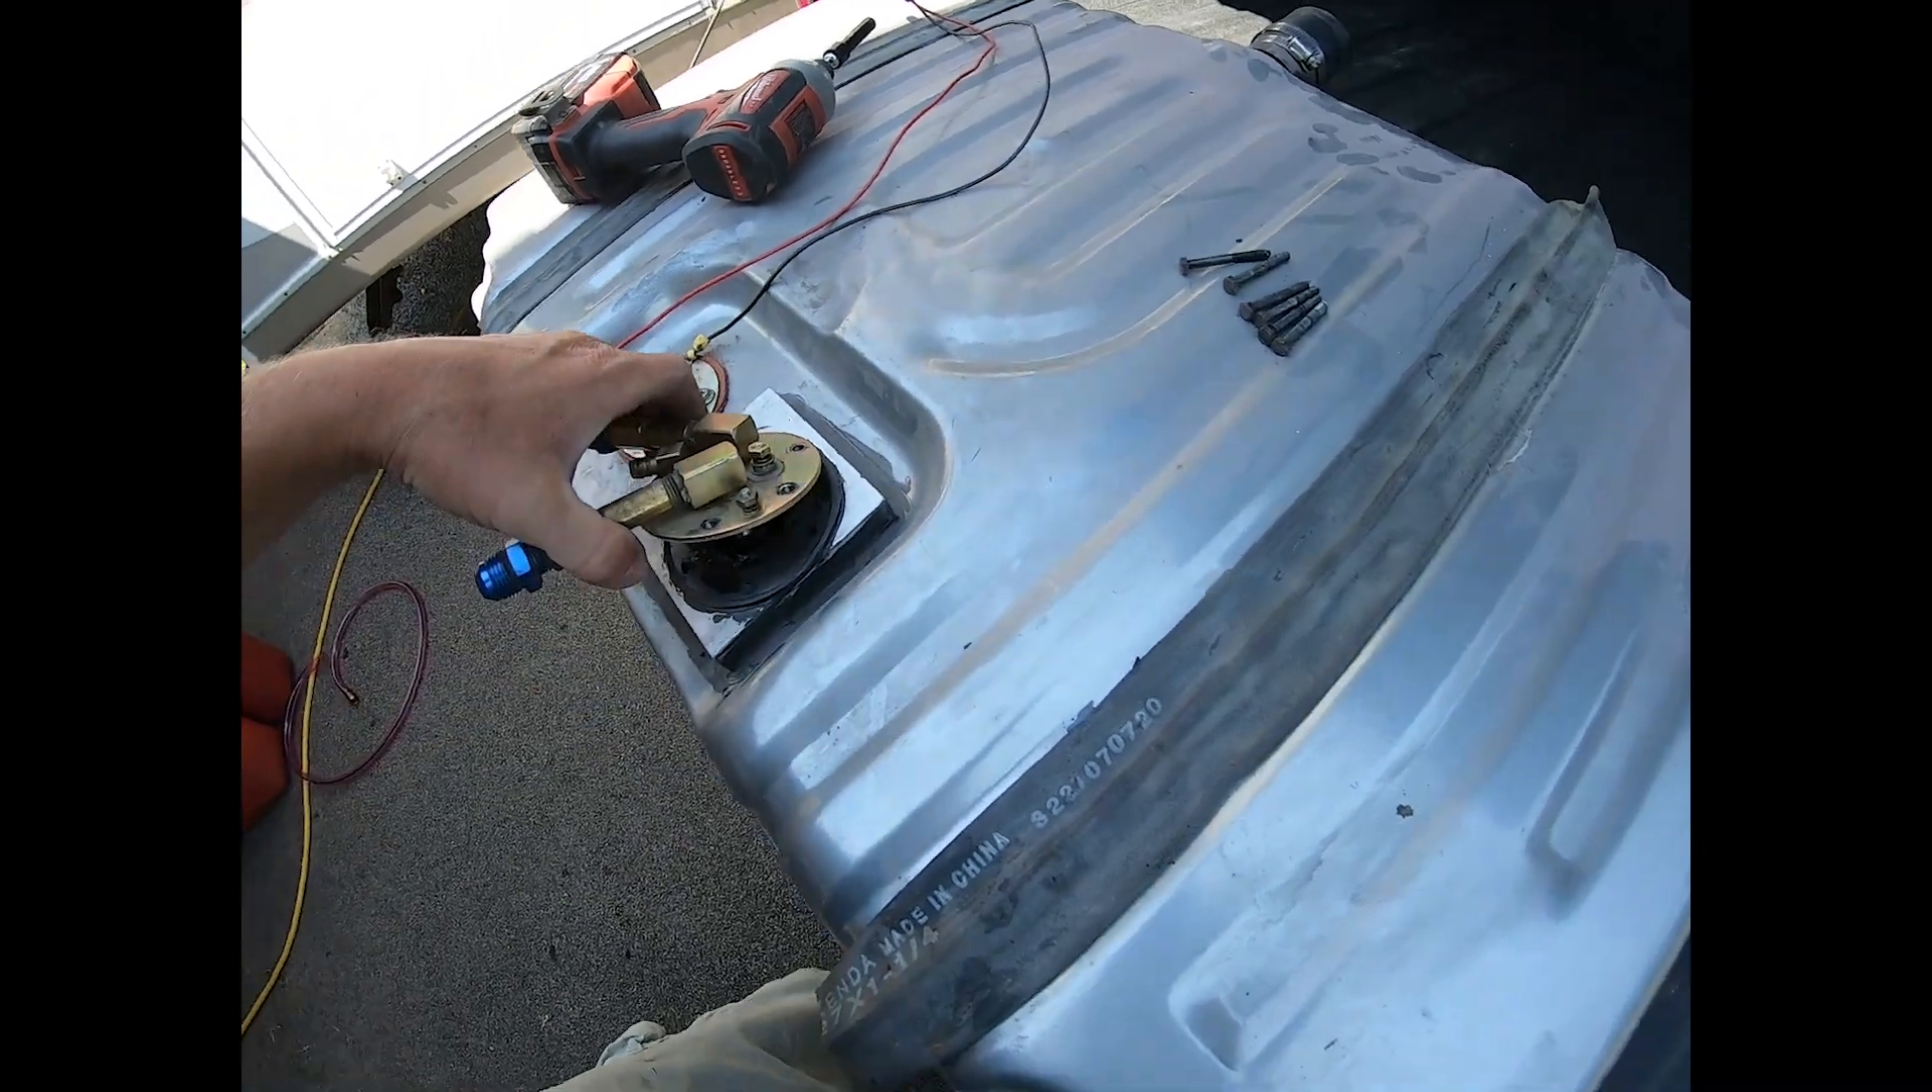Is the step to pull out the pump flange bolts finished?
Yes.